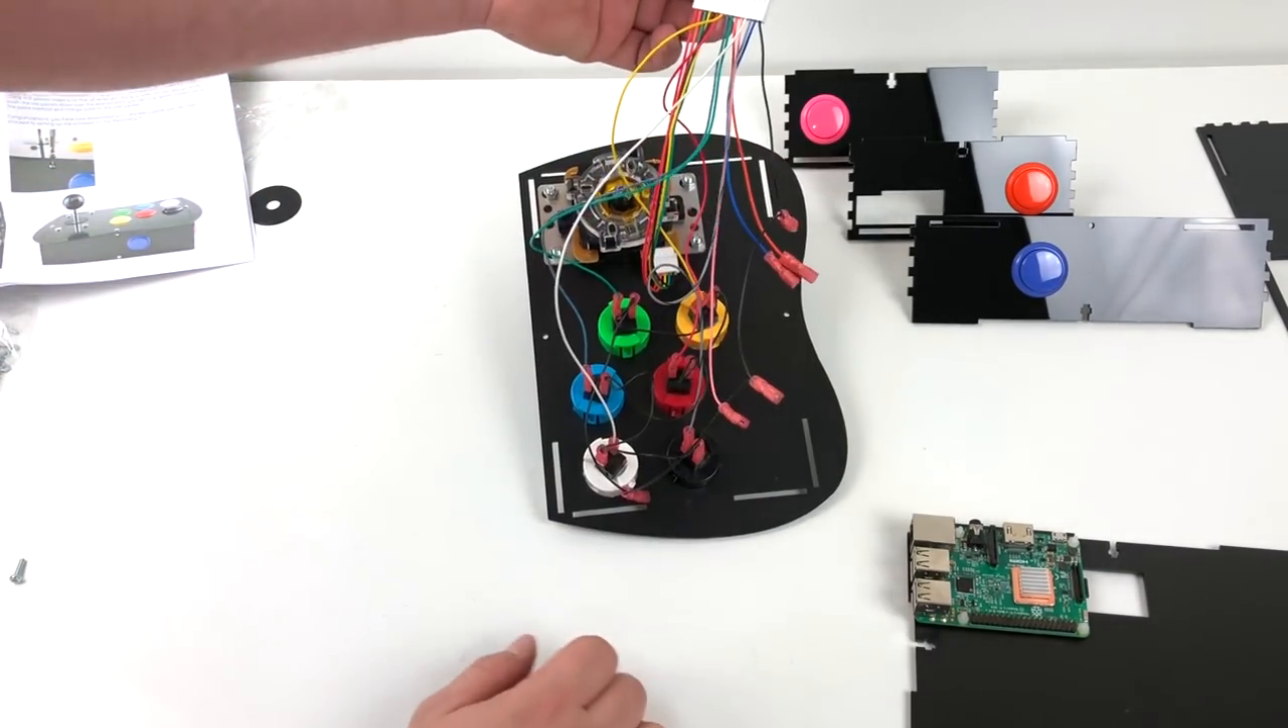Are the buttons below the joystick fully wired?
Yes.